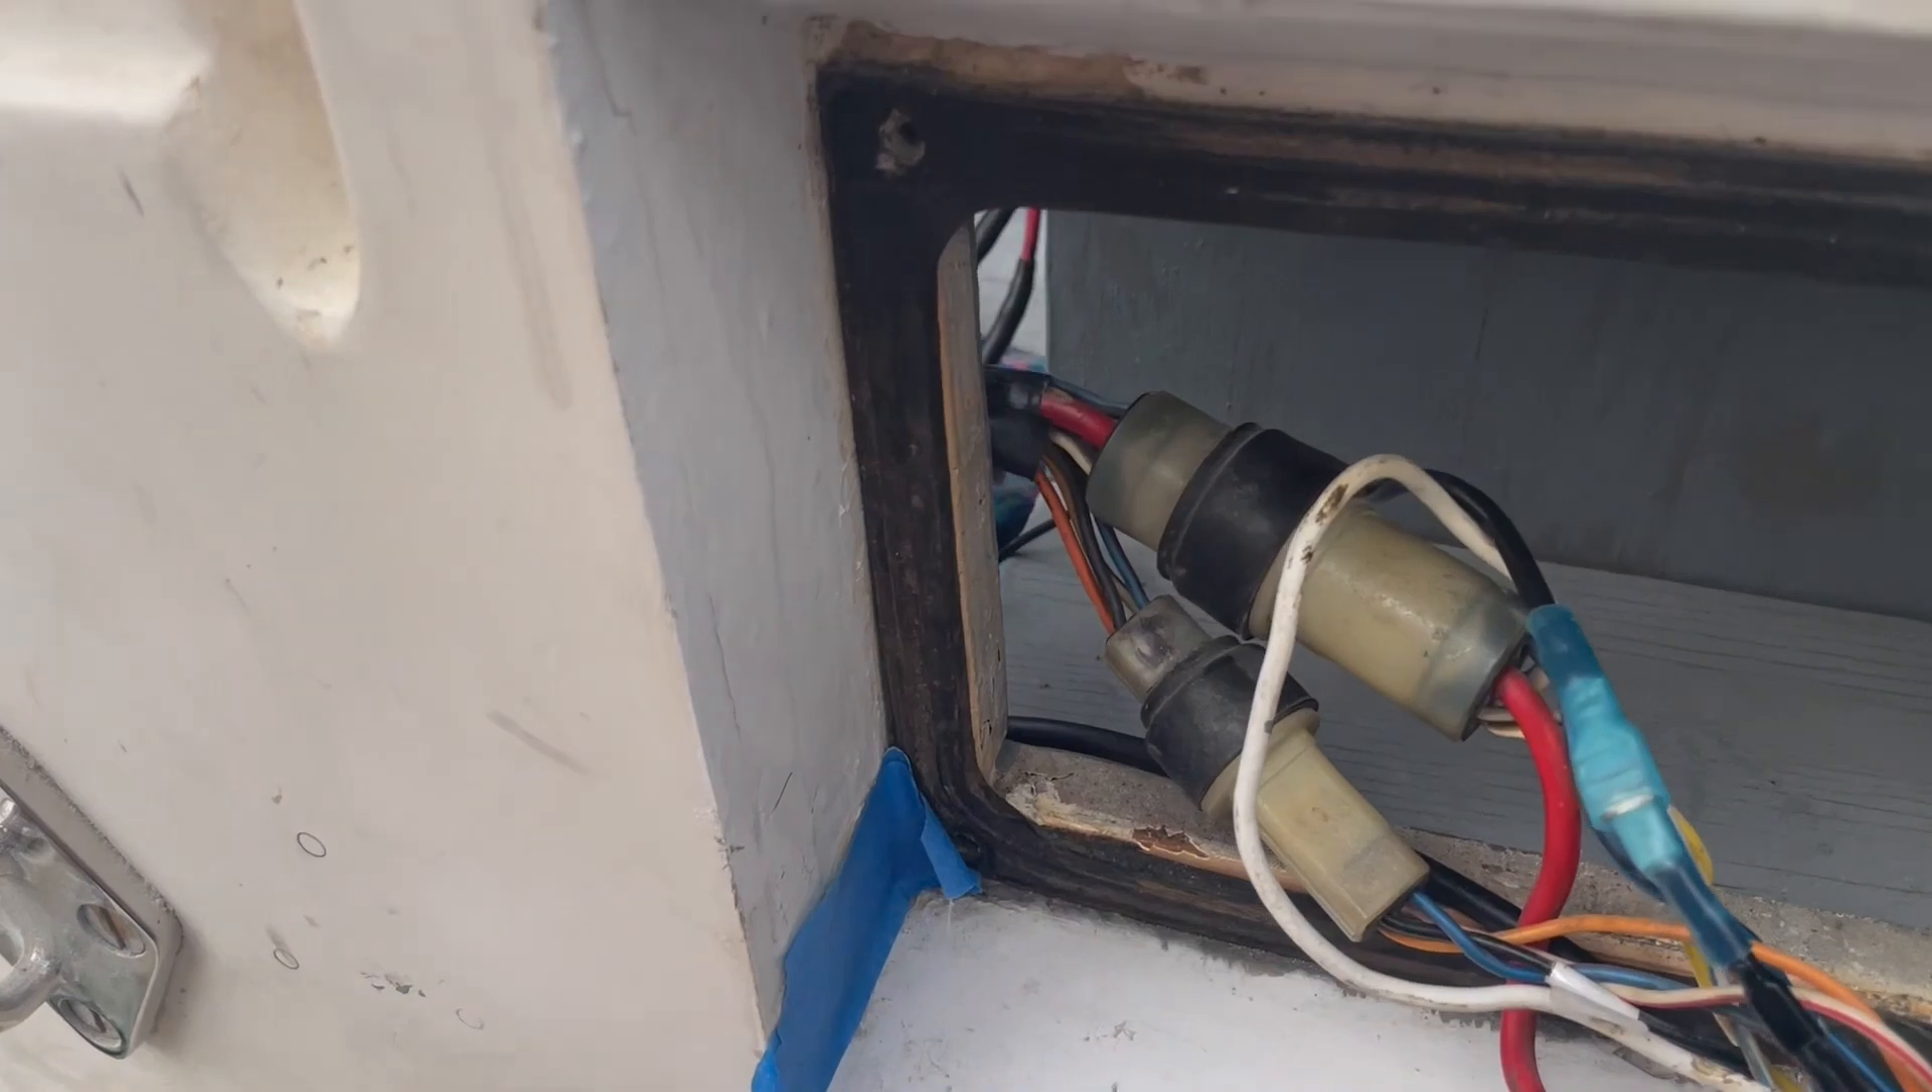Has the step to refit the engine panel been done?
No.